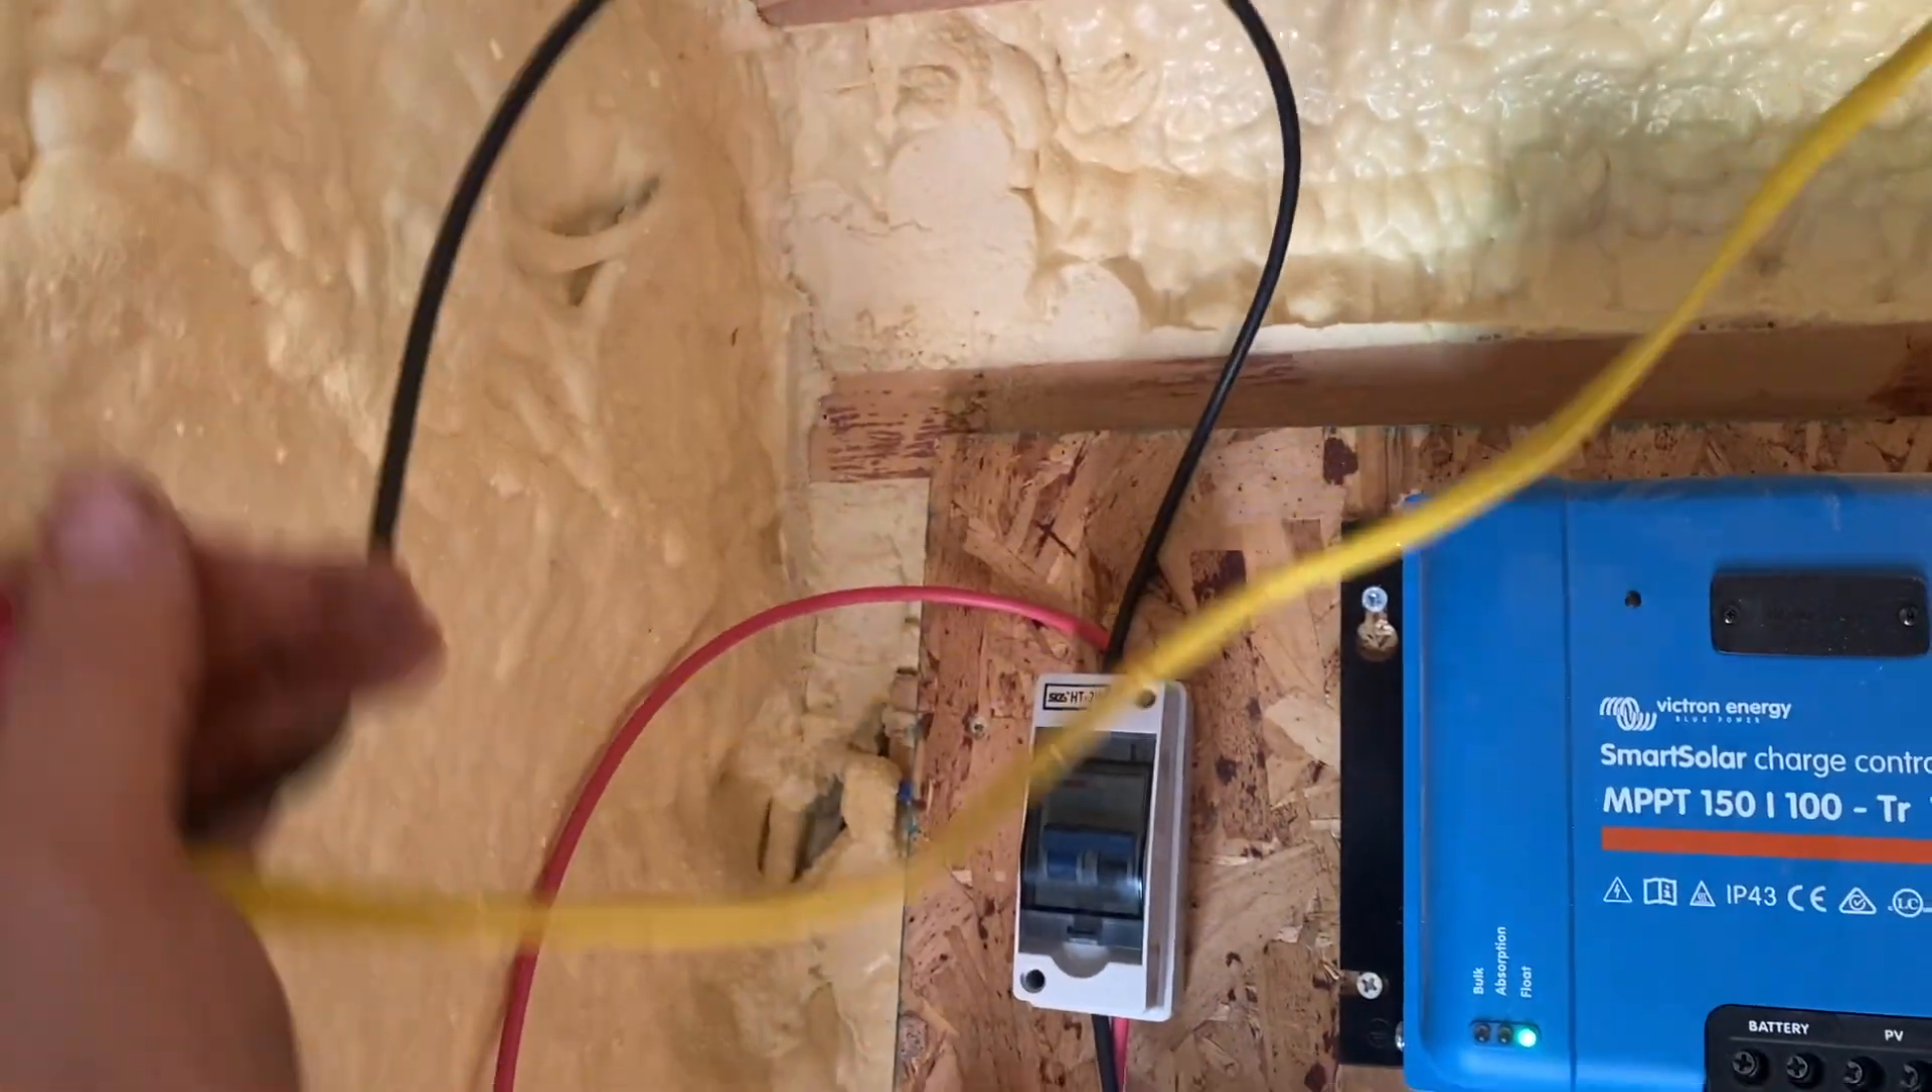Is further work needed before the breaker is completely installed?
No.